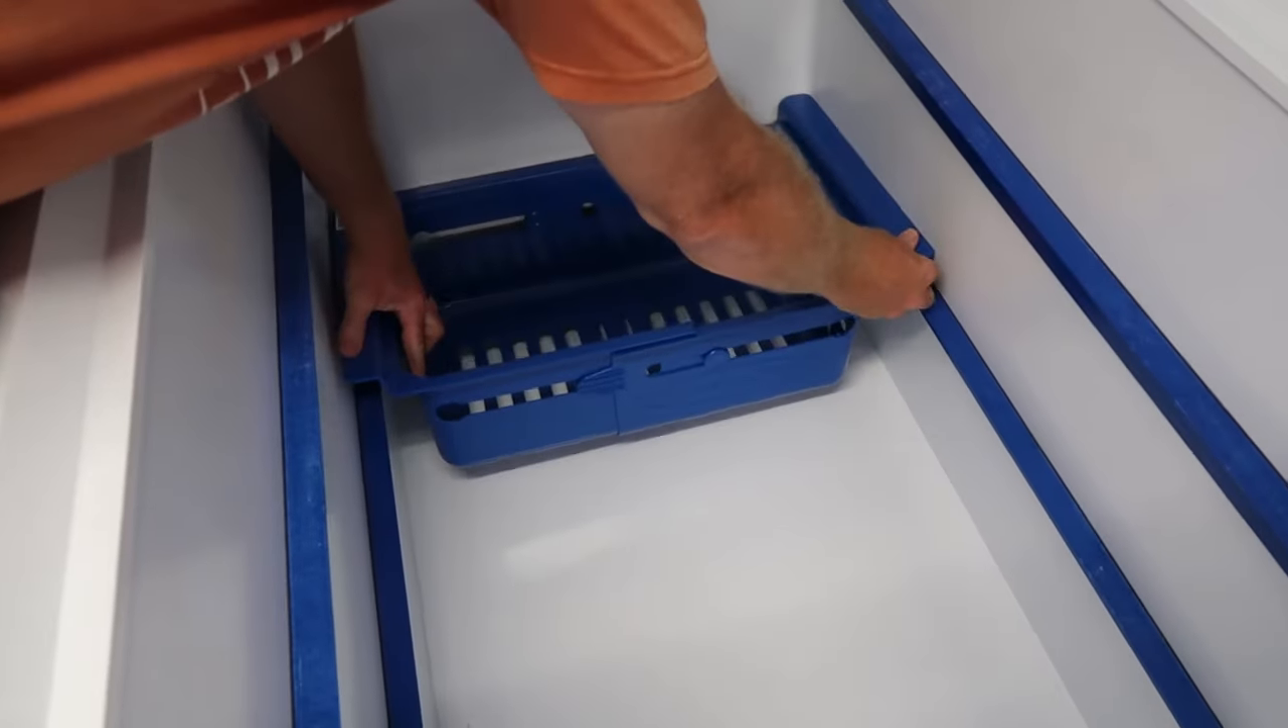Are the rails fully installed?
Yes.